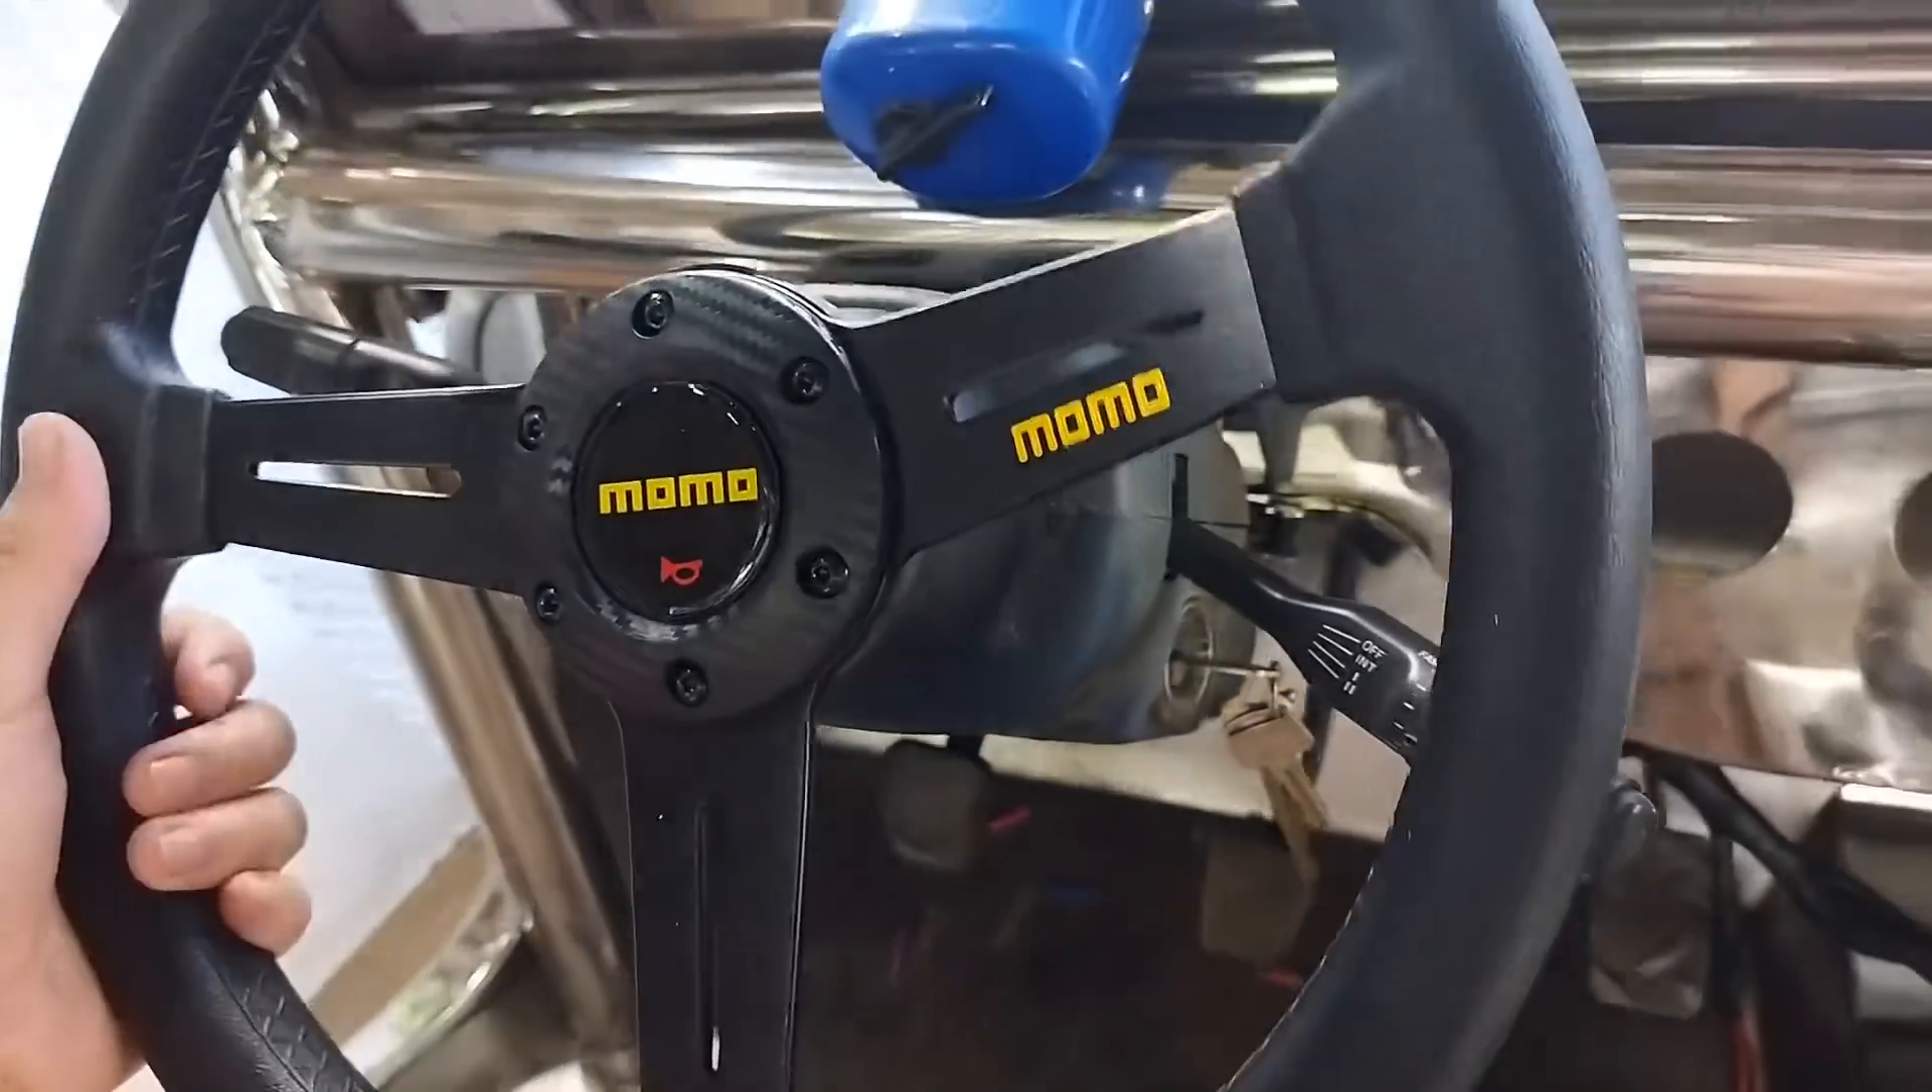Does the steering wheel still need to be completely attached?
No.